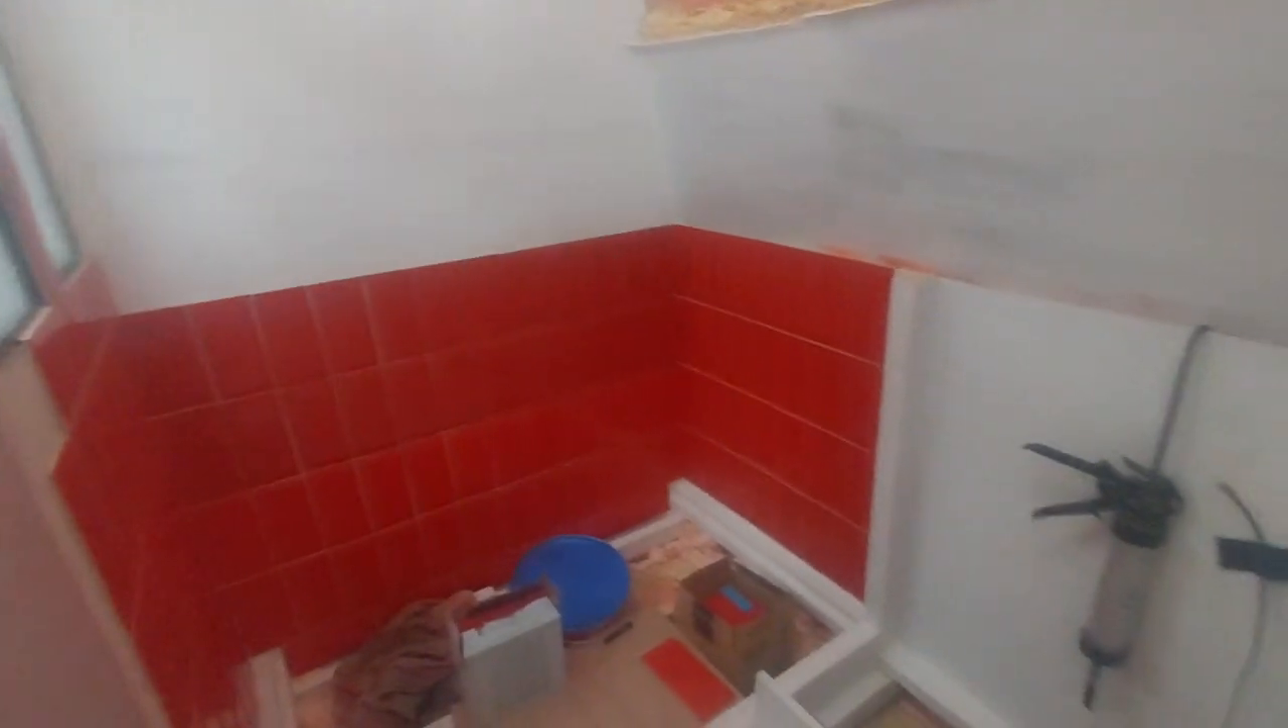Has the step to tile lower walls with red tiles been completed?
Yes.